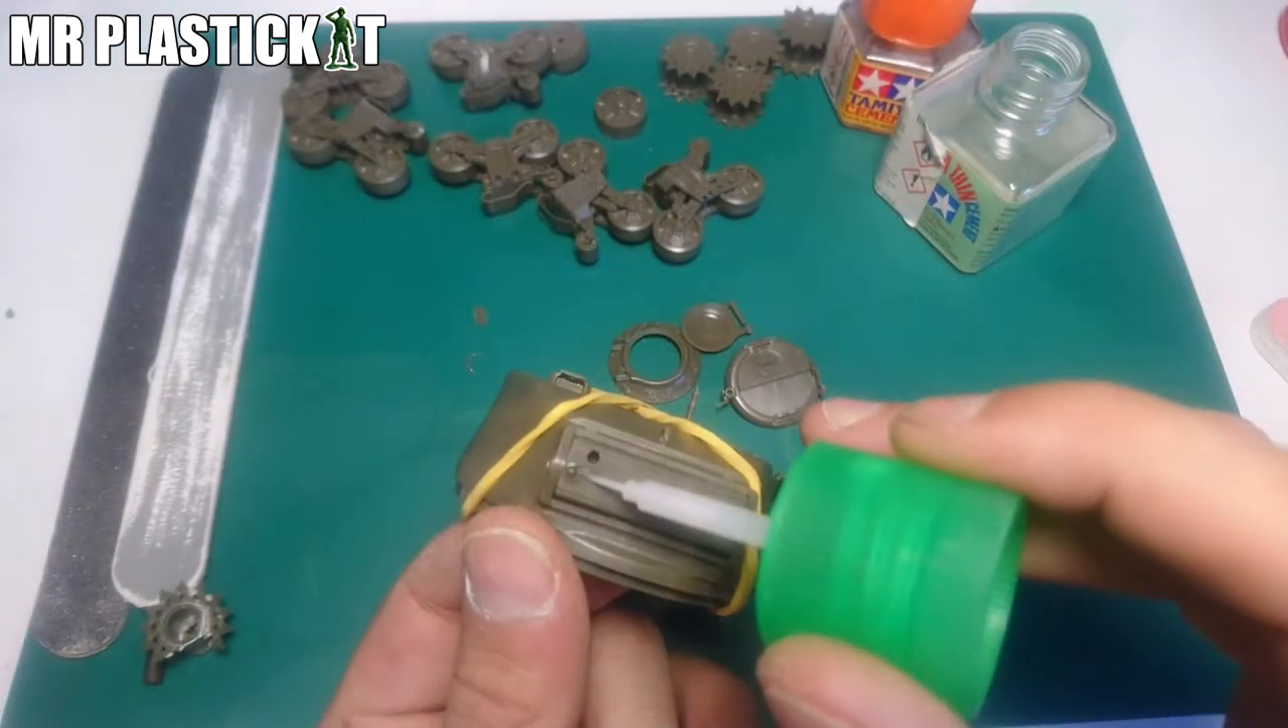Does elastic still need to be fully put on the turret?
No.